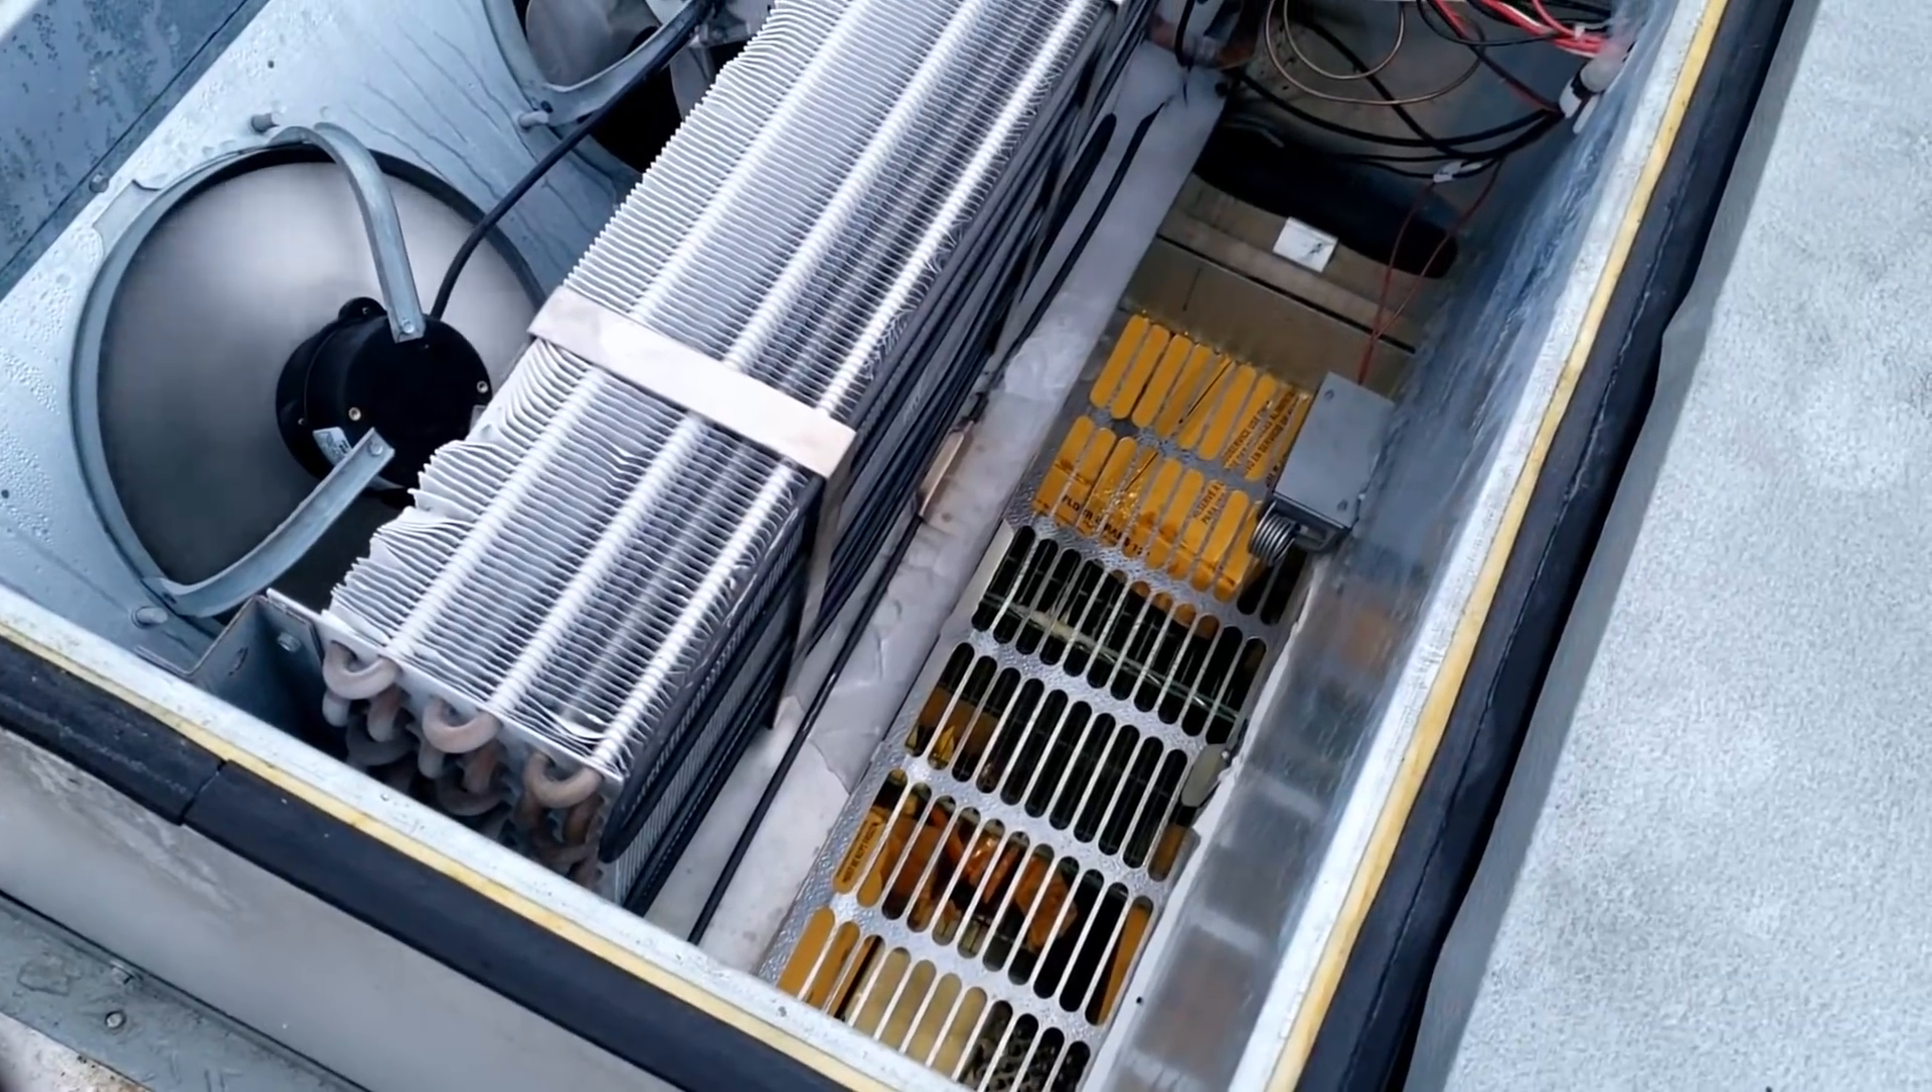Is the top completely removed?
Yes.